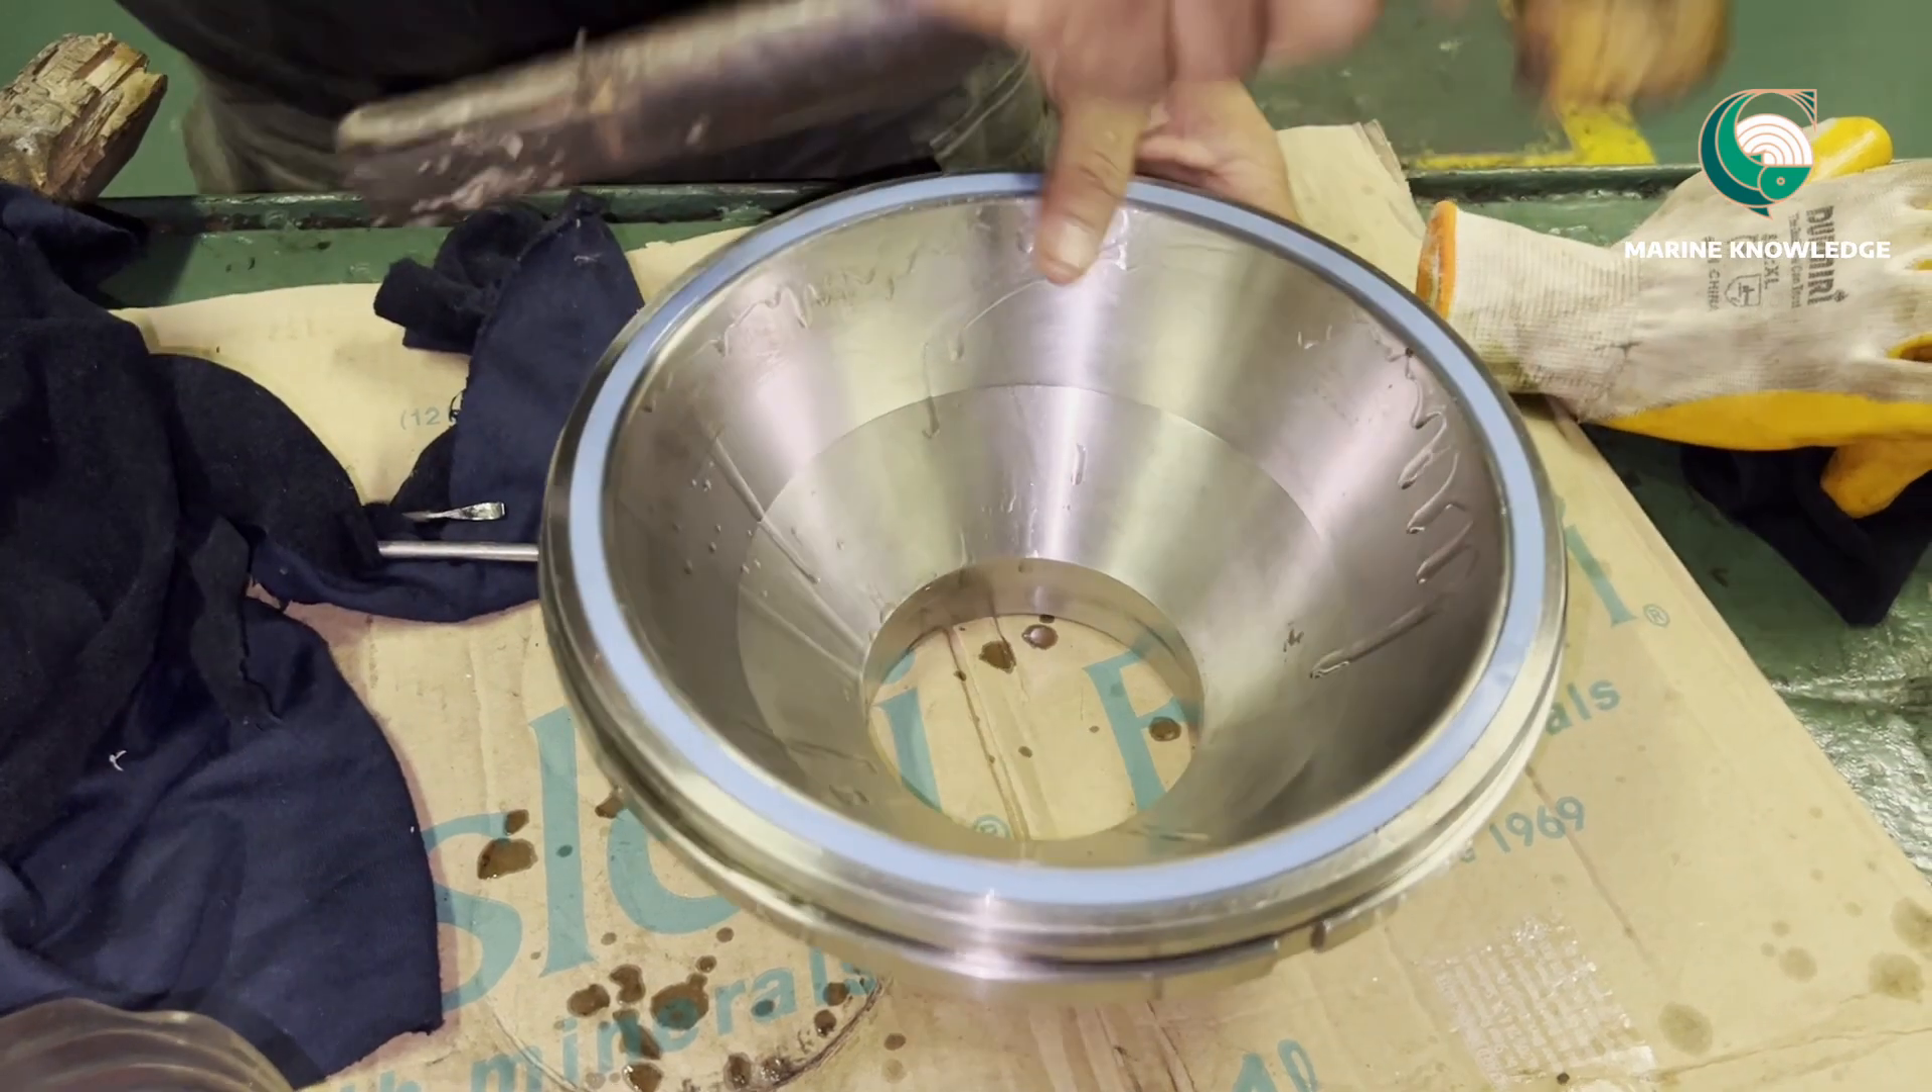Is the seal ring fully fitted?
Yes.